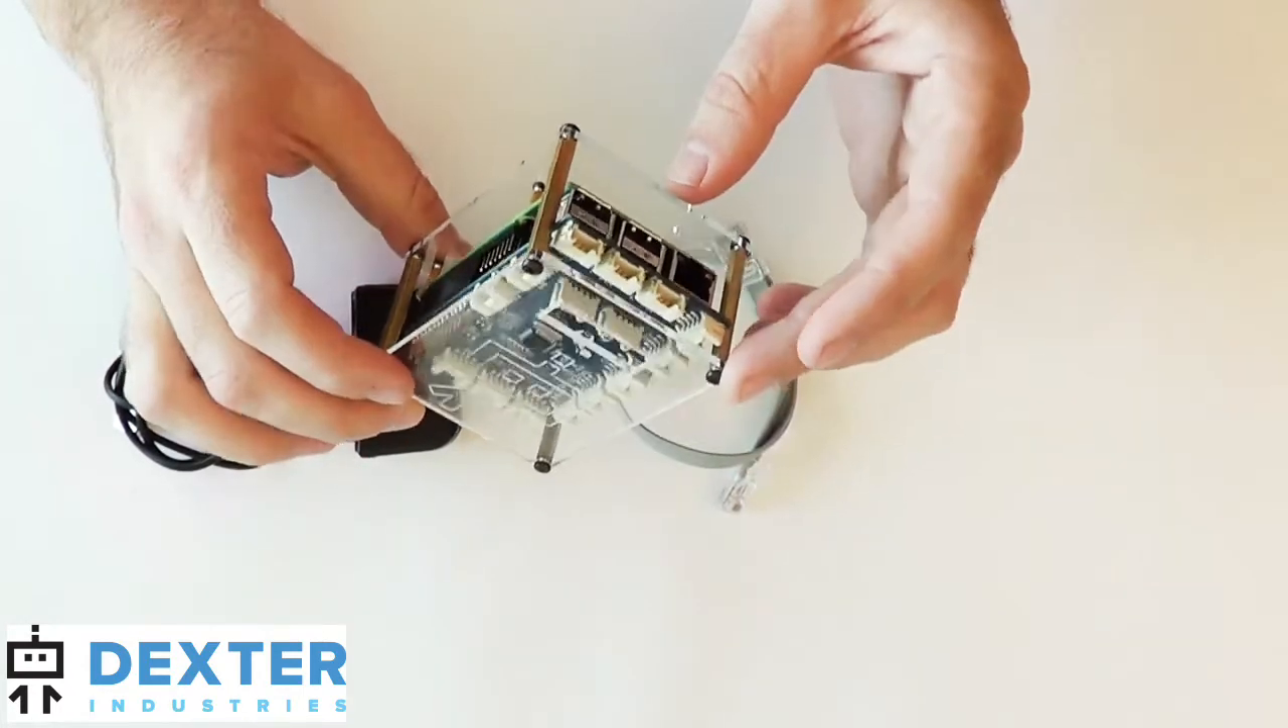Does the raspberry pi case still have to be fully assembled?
No.